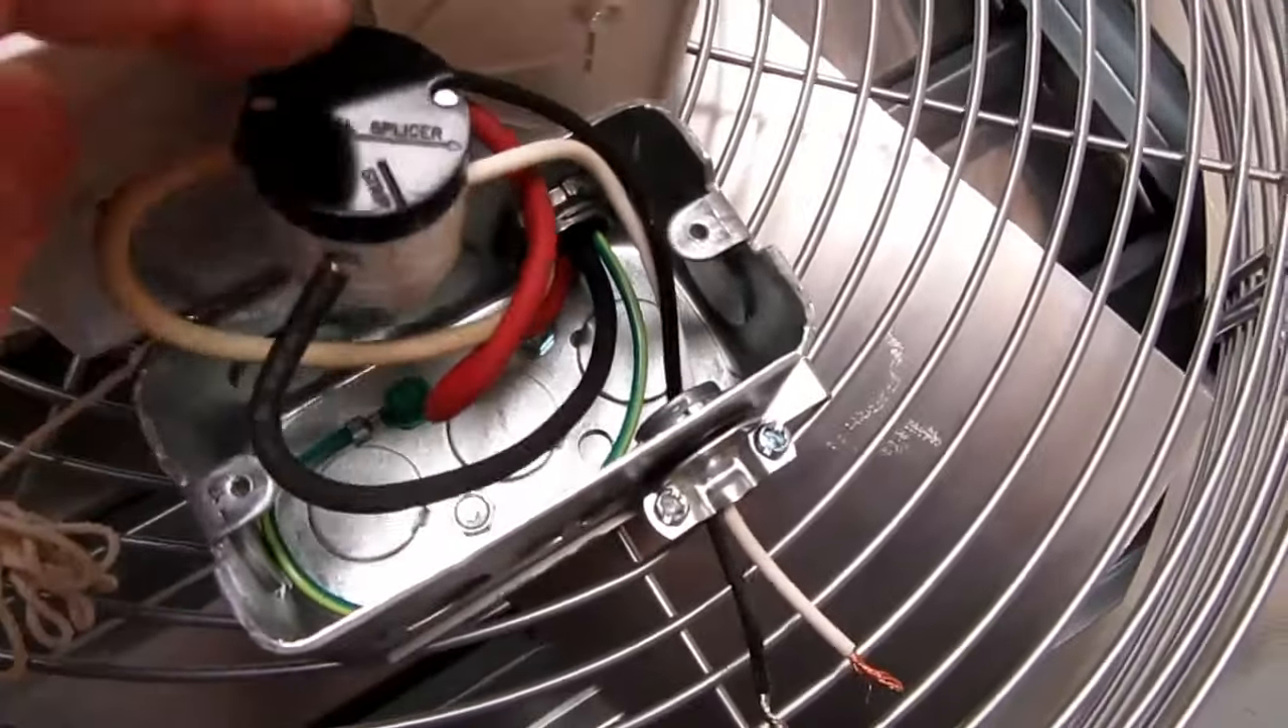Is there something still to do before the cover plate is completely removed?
No.